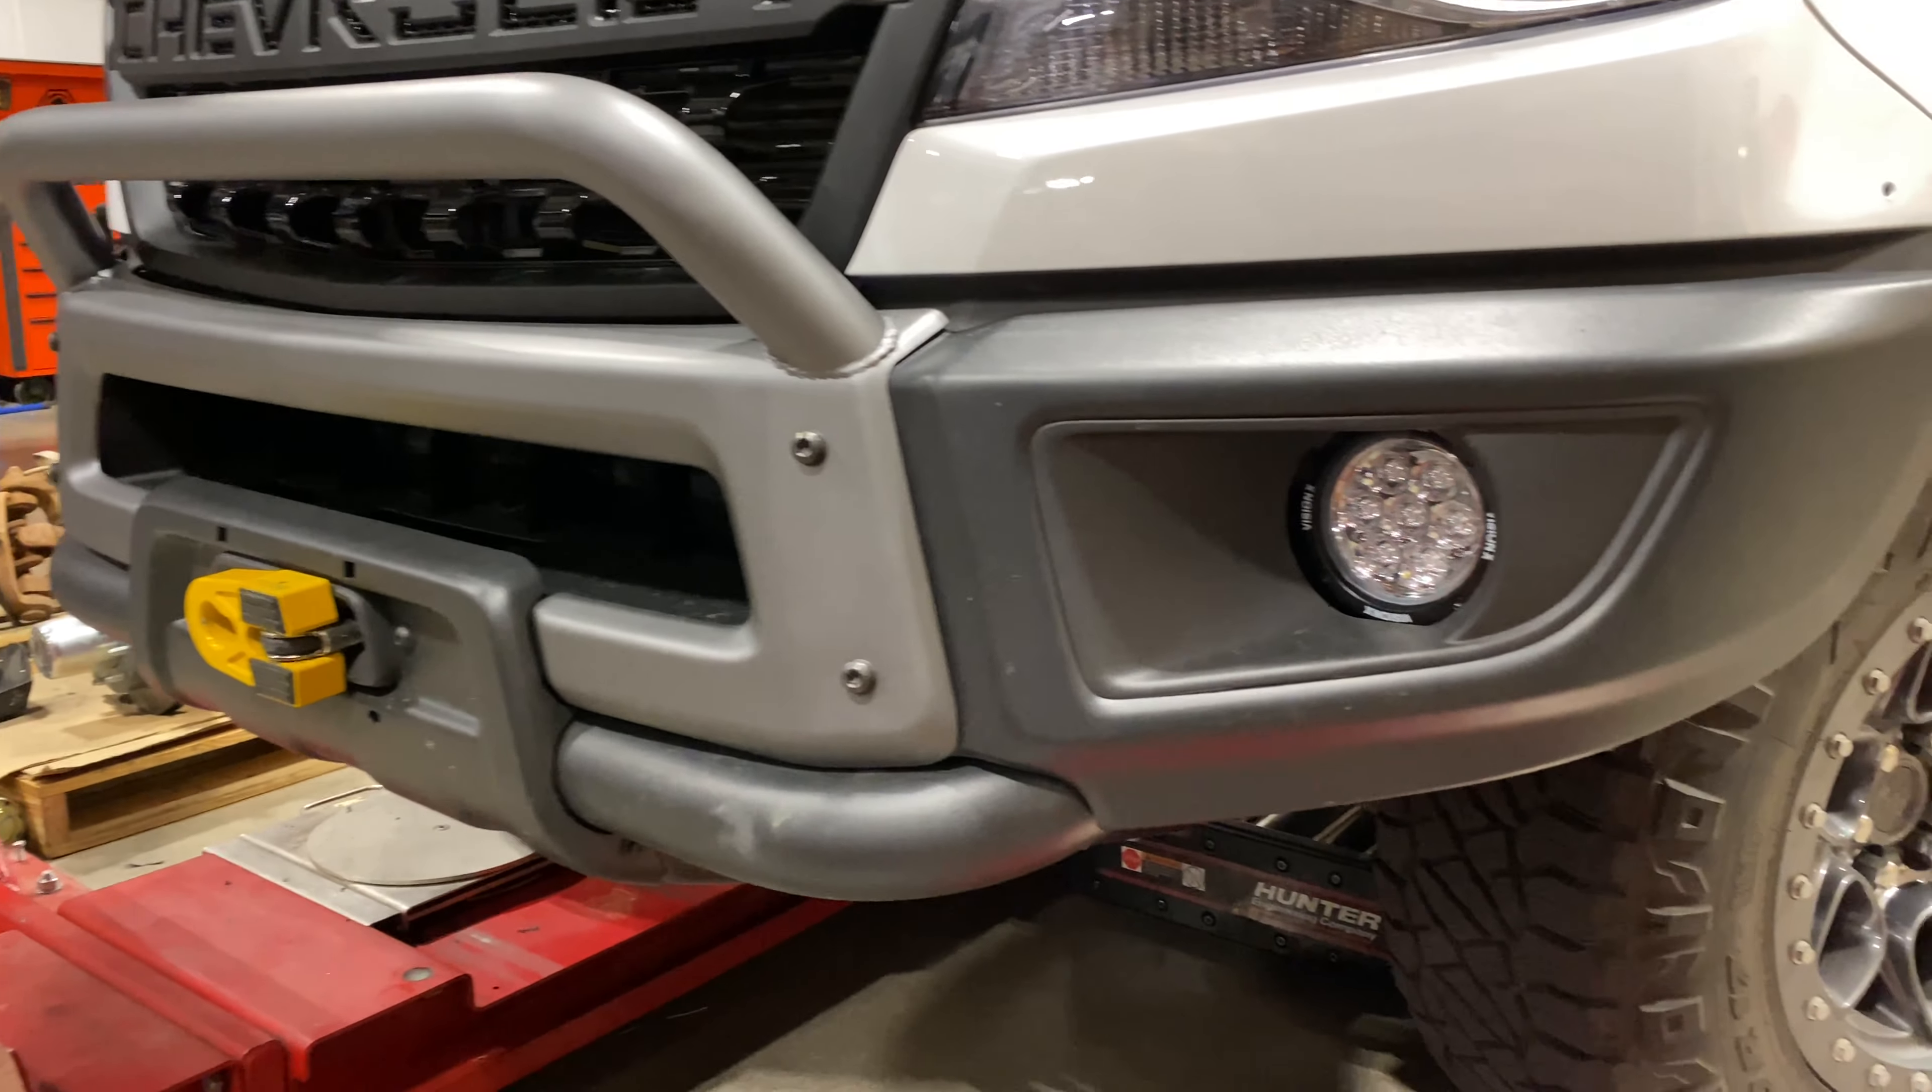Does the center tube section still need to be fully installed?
No.